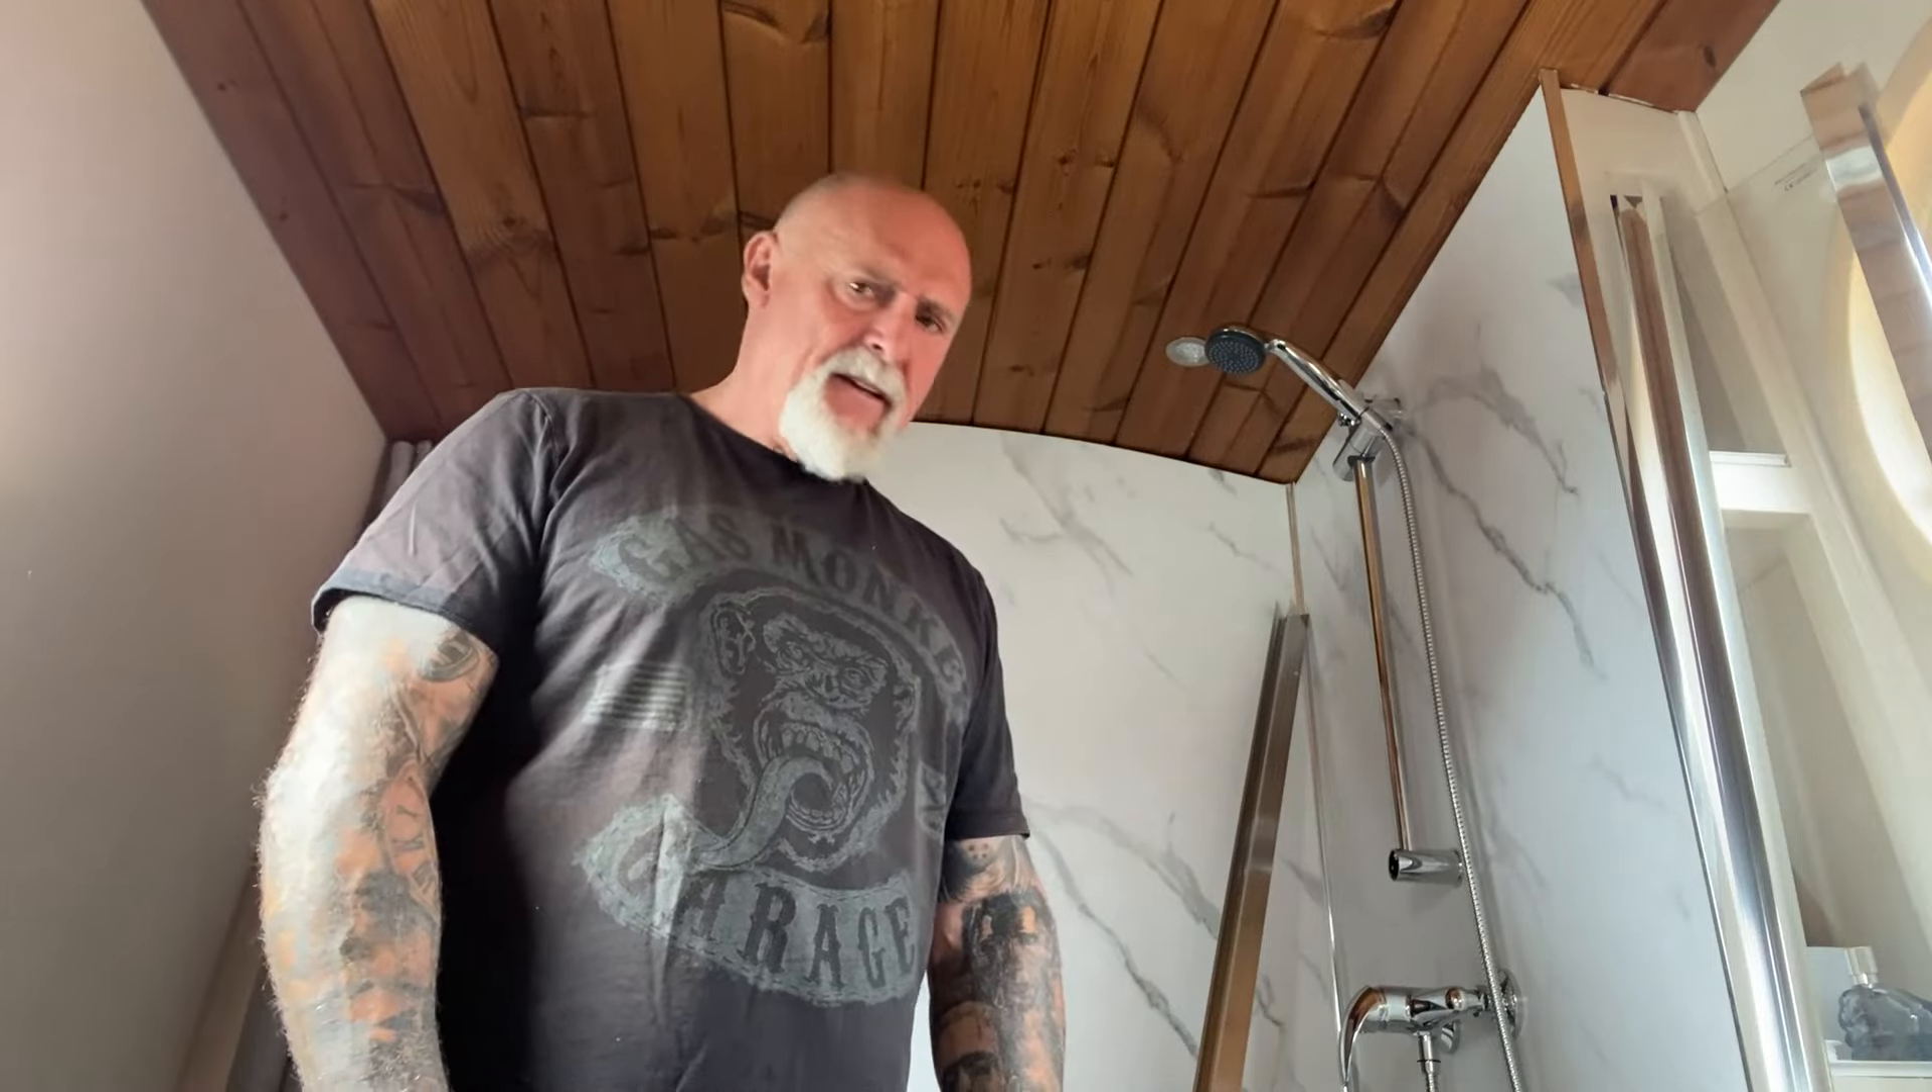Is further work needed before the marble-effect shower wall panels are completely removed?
Yes.